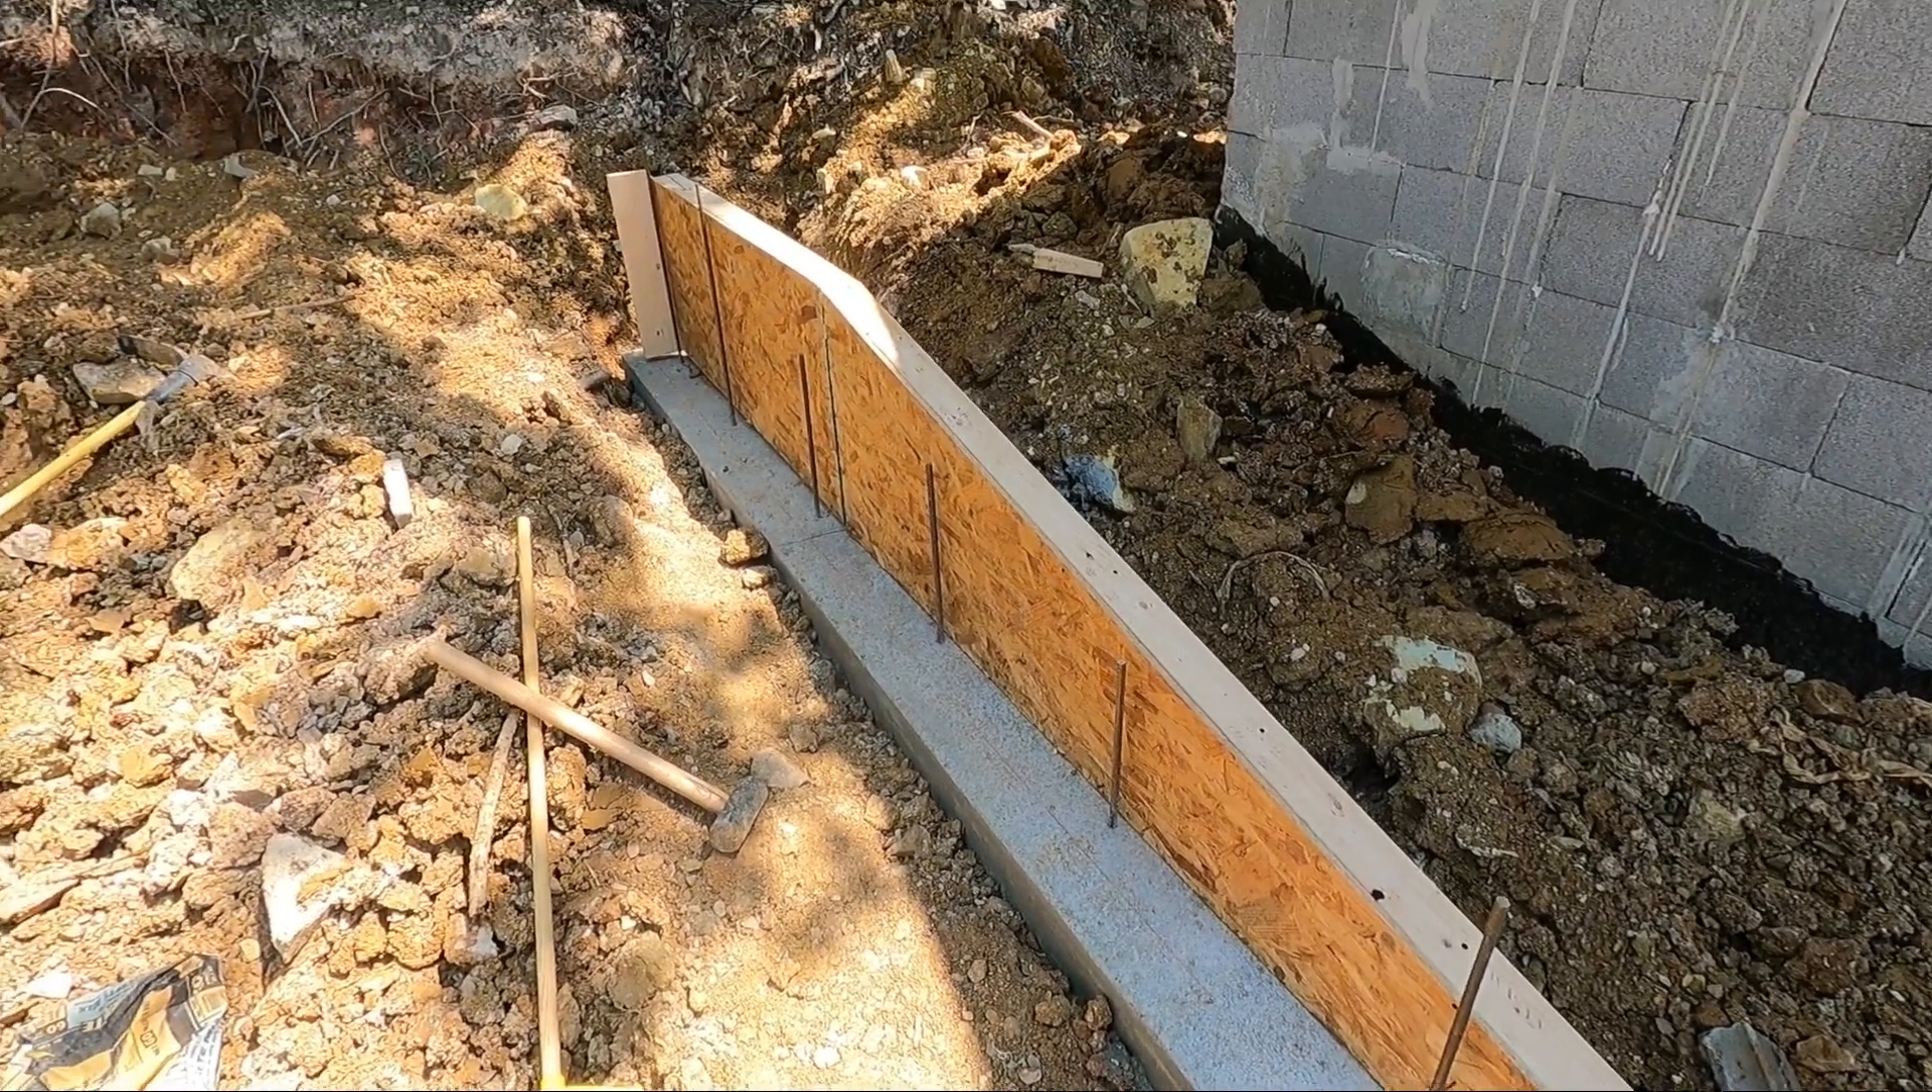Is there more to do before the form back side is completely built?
No.